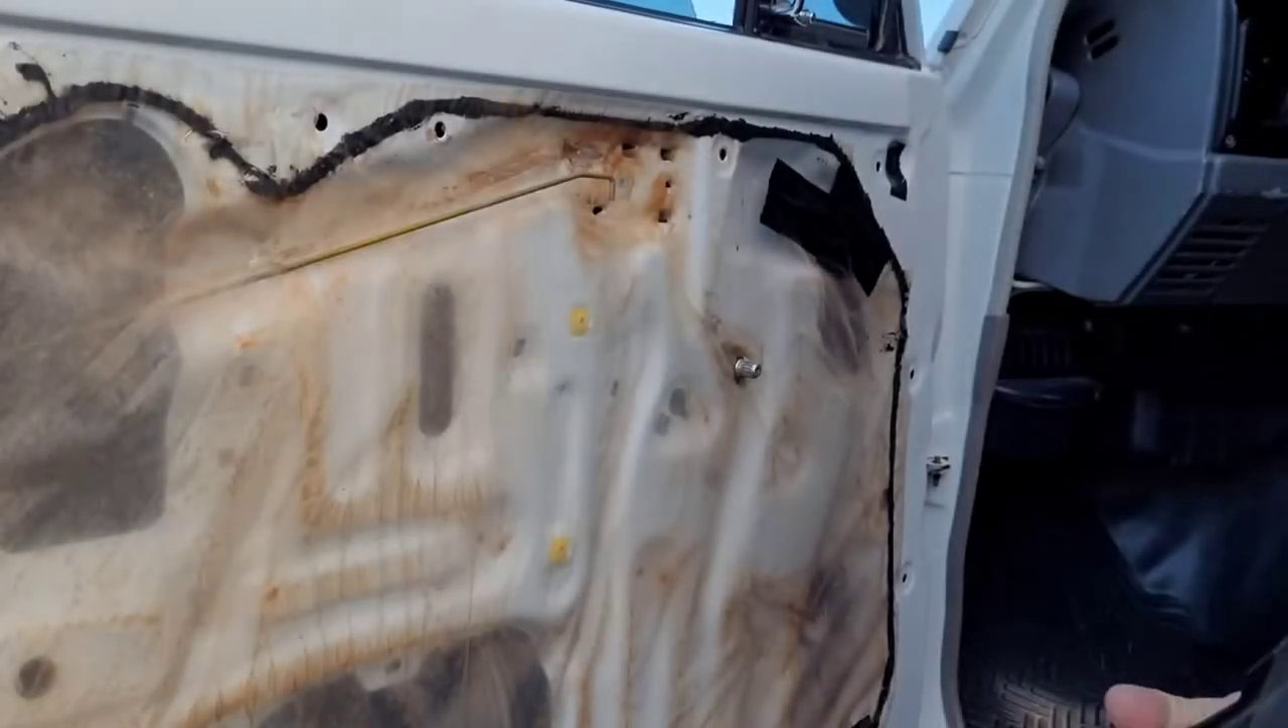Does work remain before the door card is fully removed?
No.